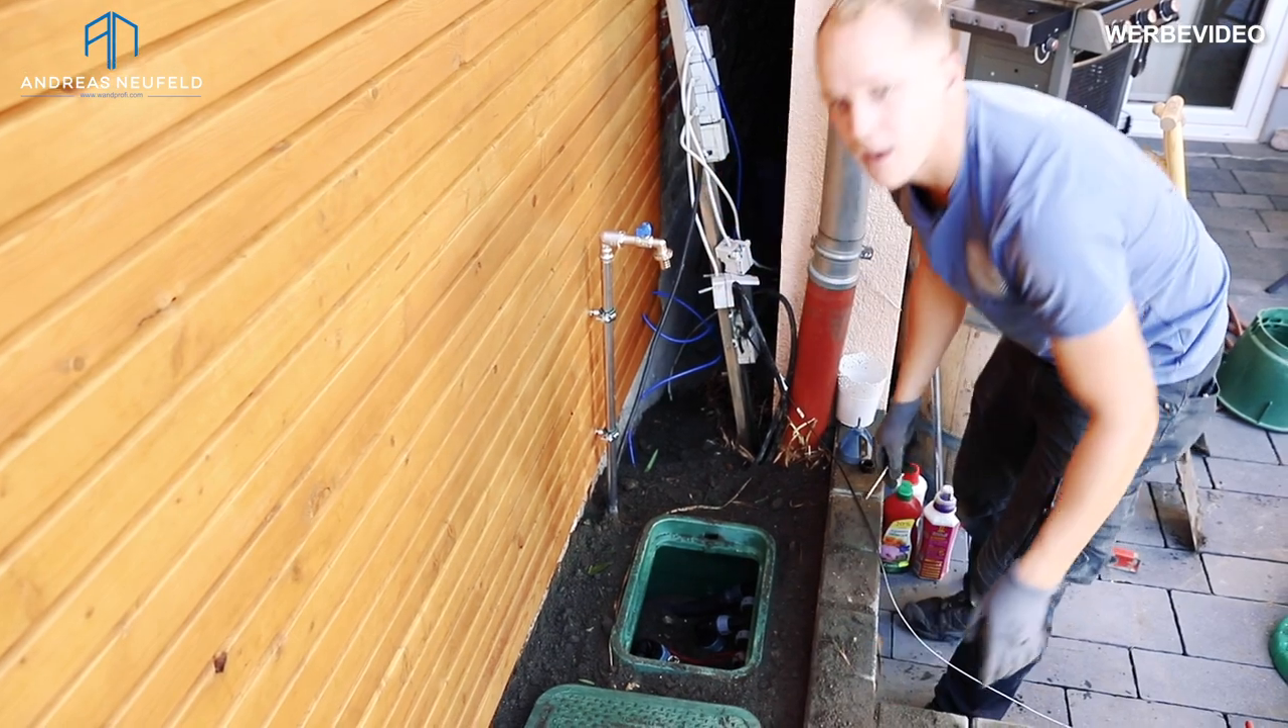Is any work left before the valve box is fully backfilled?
No.